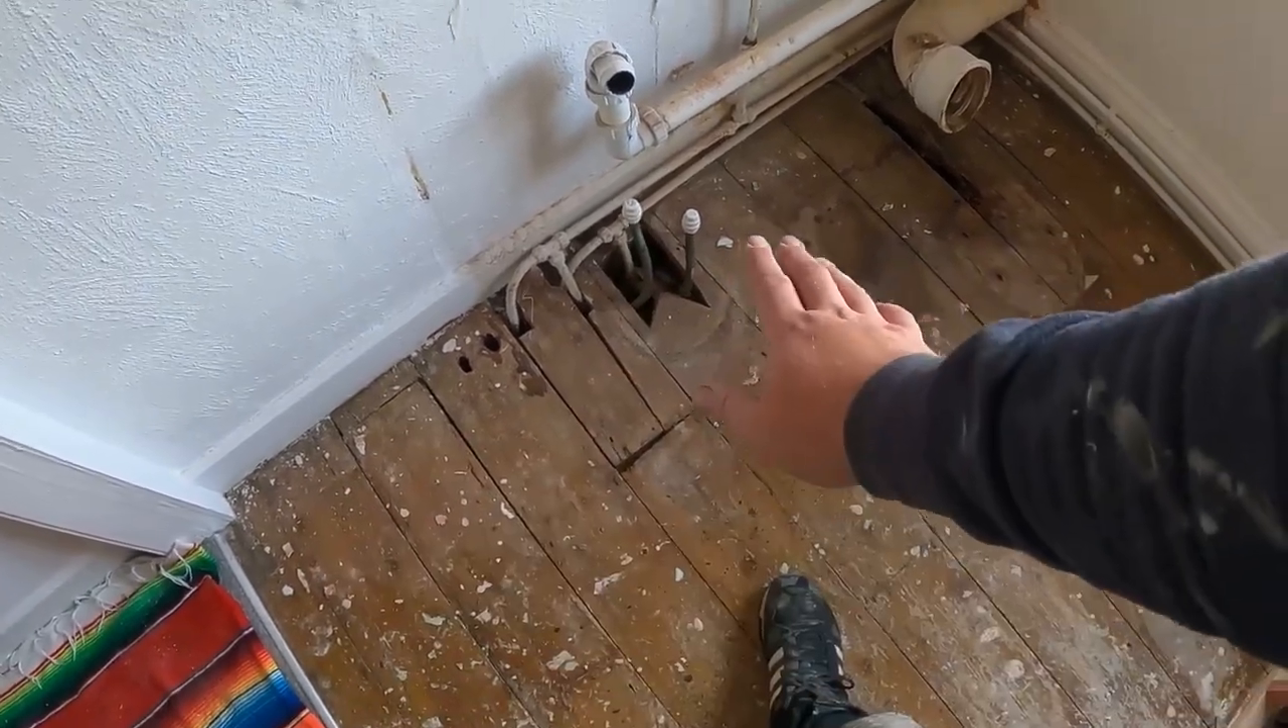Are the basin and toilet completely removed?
Yes.